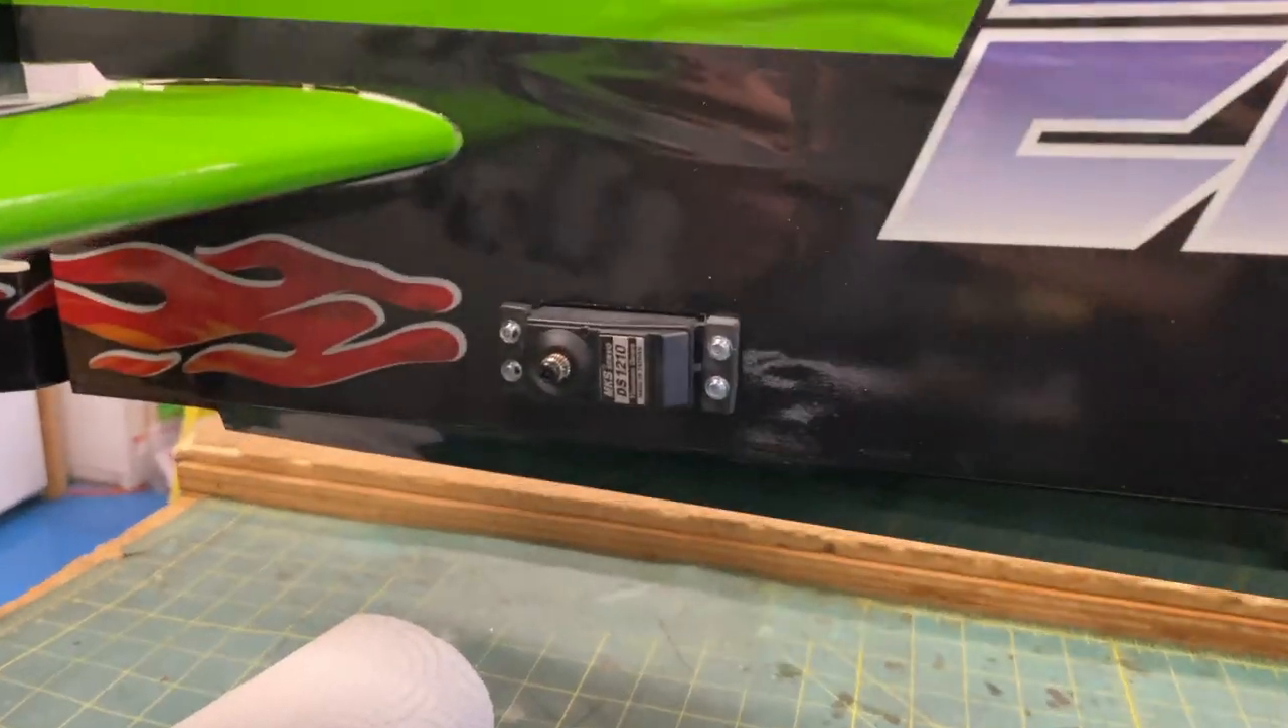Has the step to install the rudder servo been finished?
Yes.